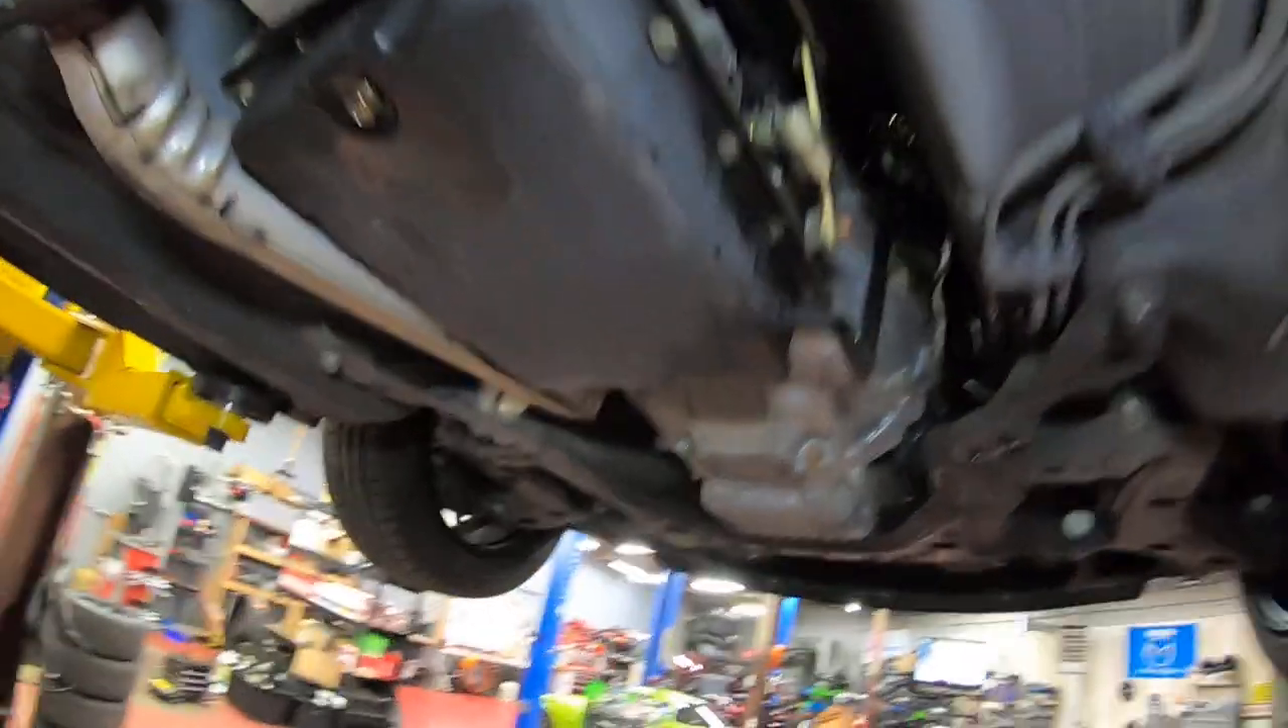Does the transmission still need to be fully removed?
Yes.